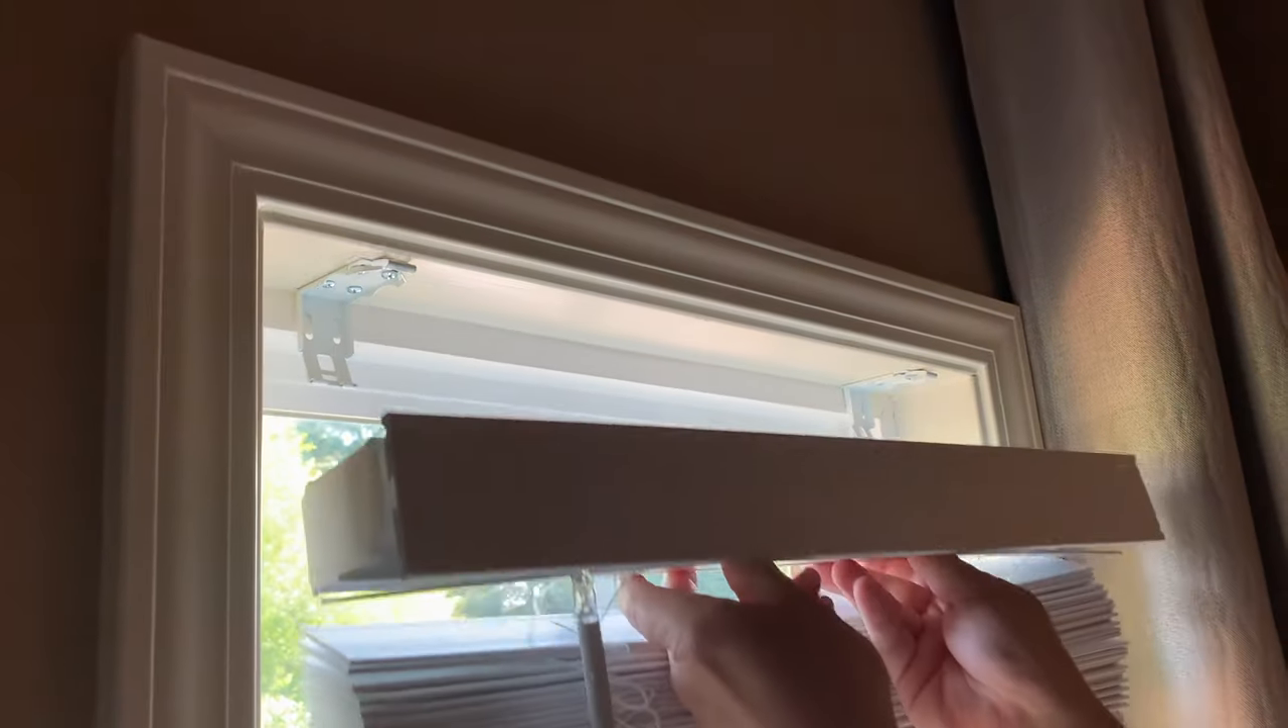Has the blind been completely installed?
No.